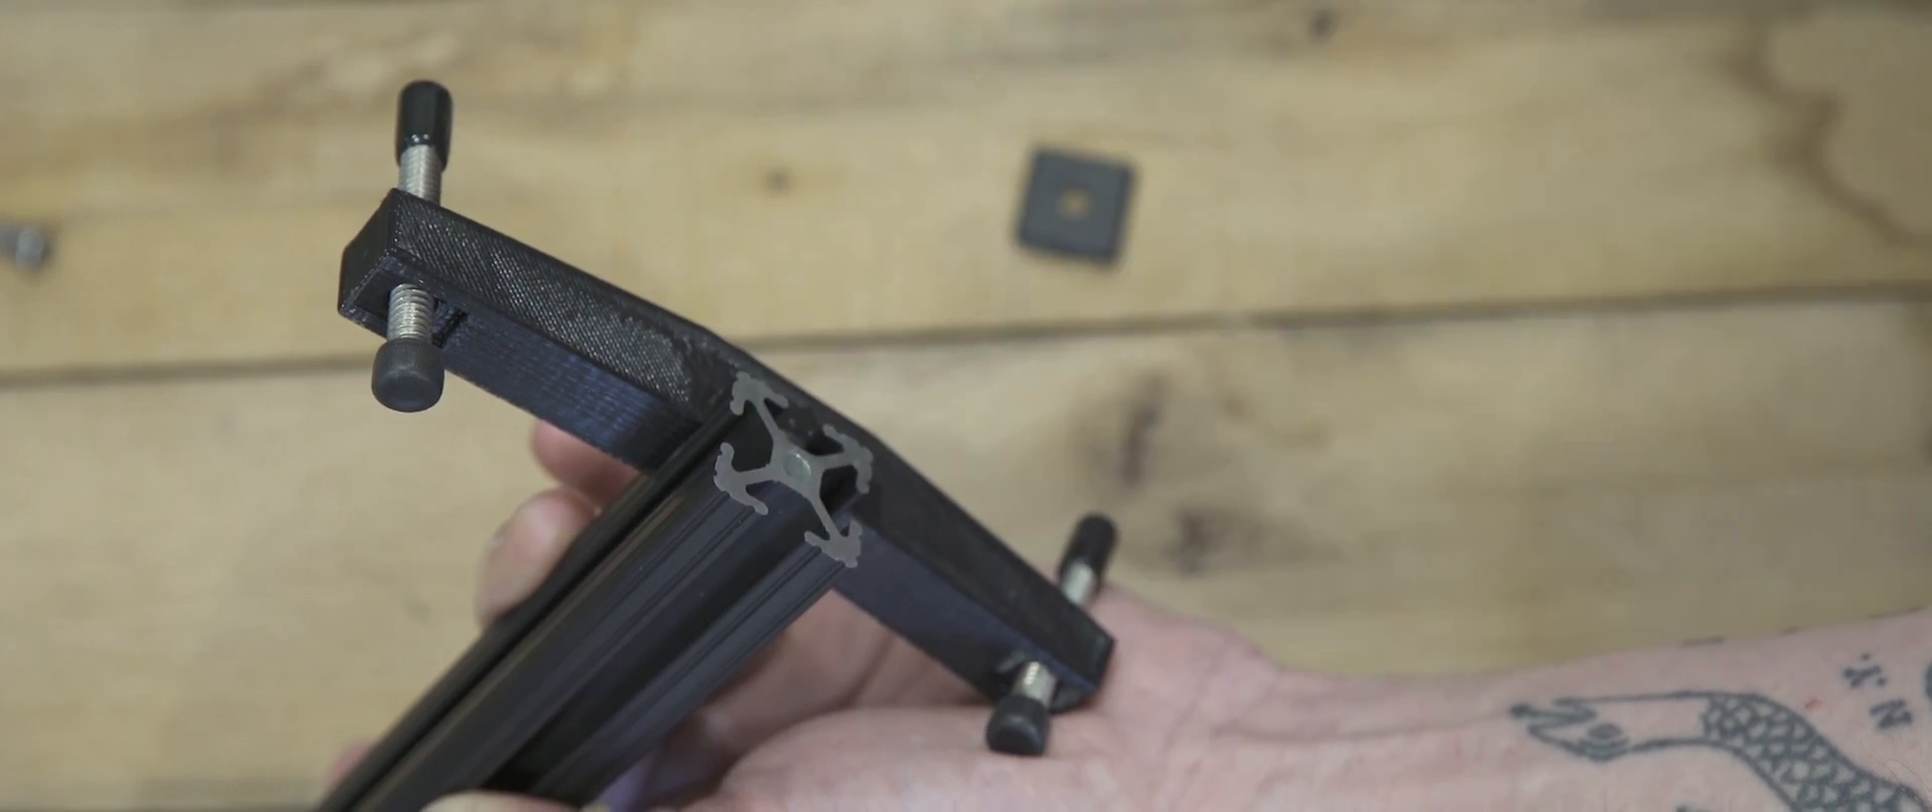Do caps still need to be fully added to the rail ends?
Yes.